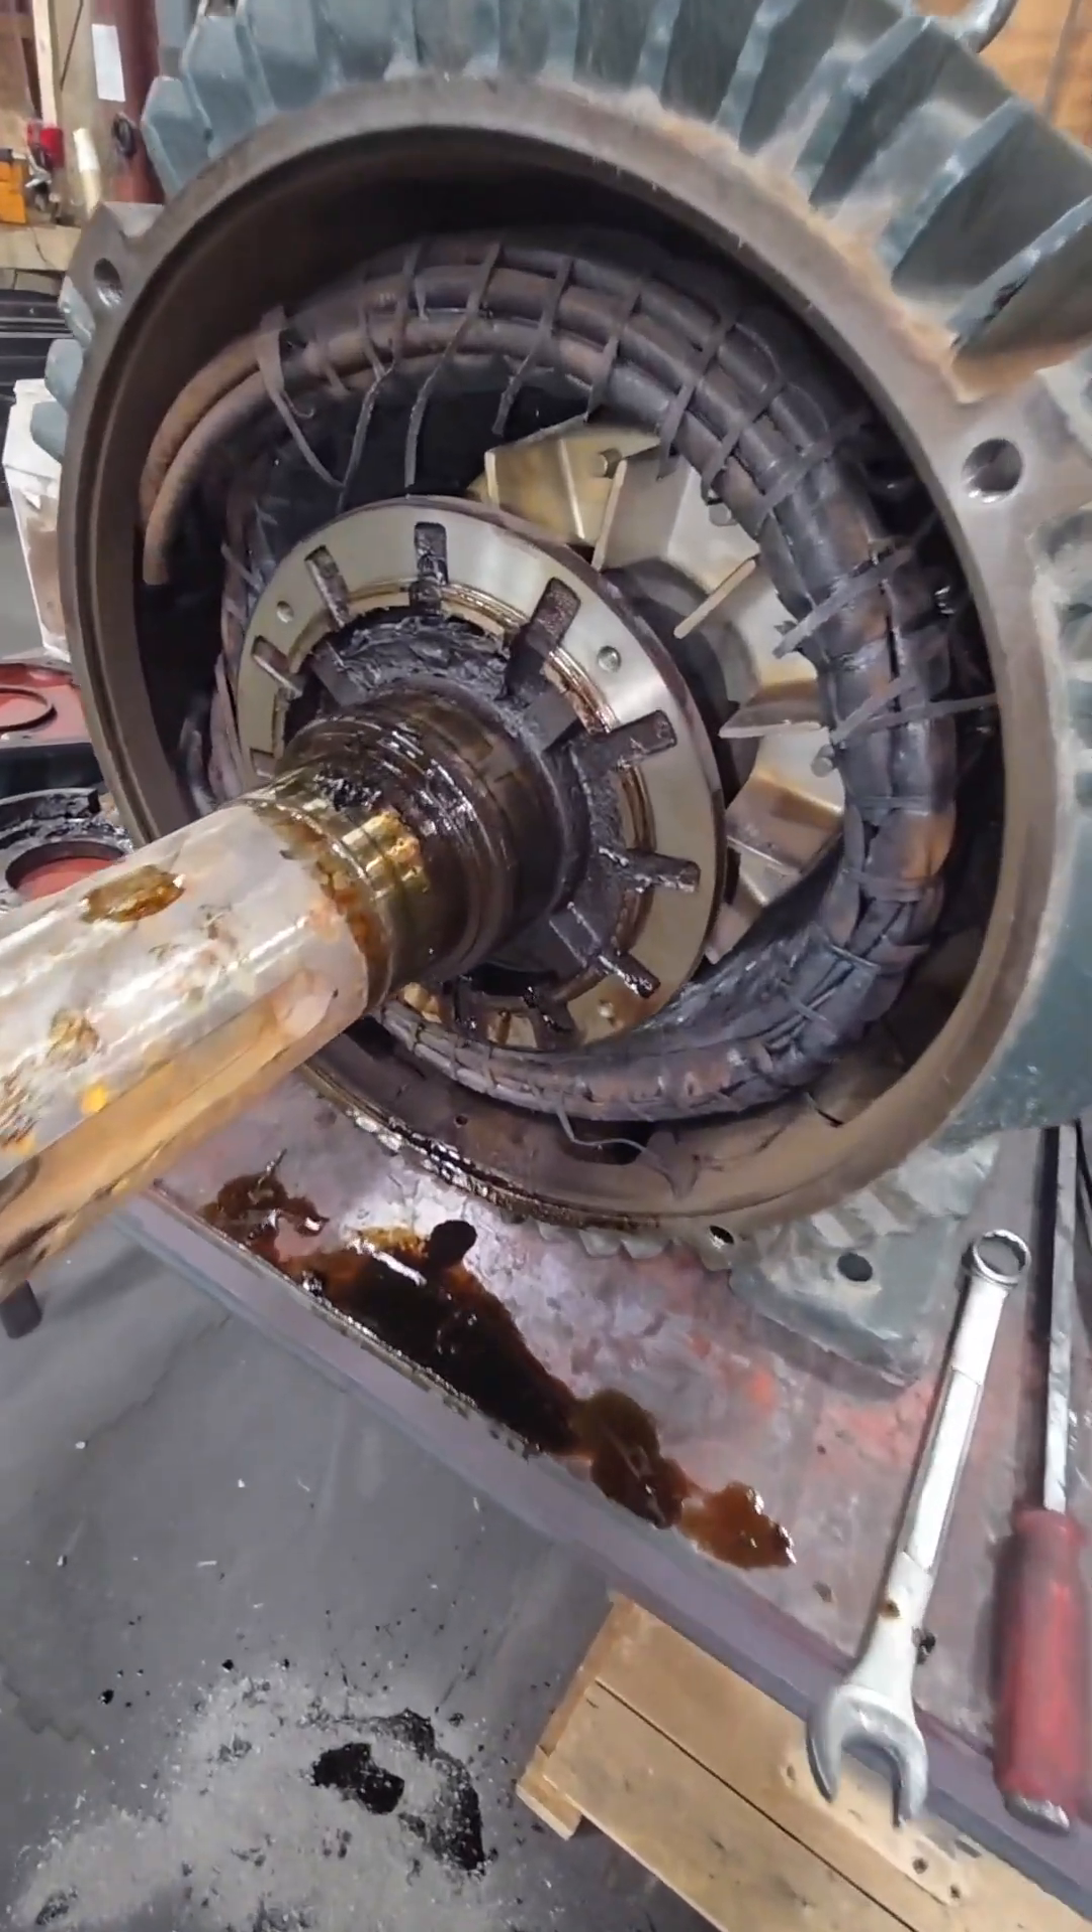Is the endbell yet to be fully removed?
No.